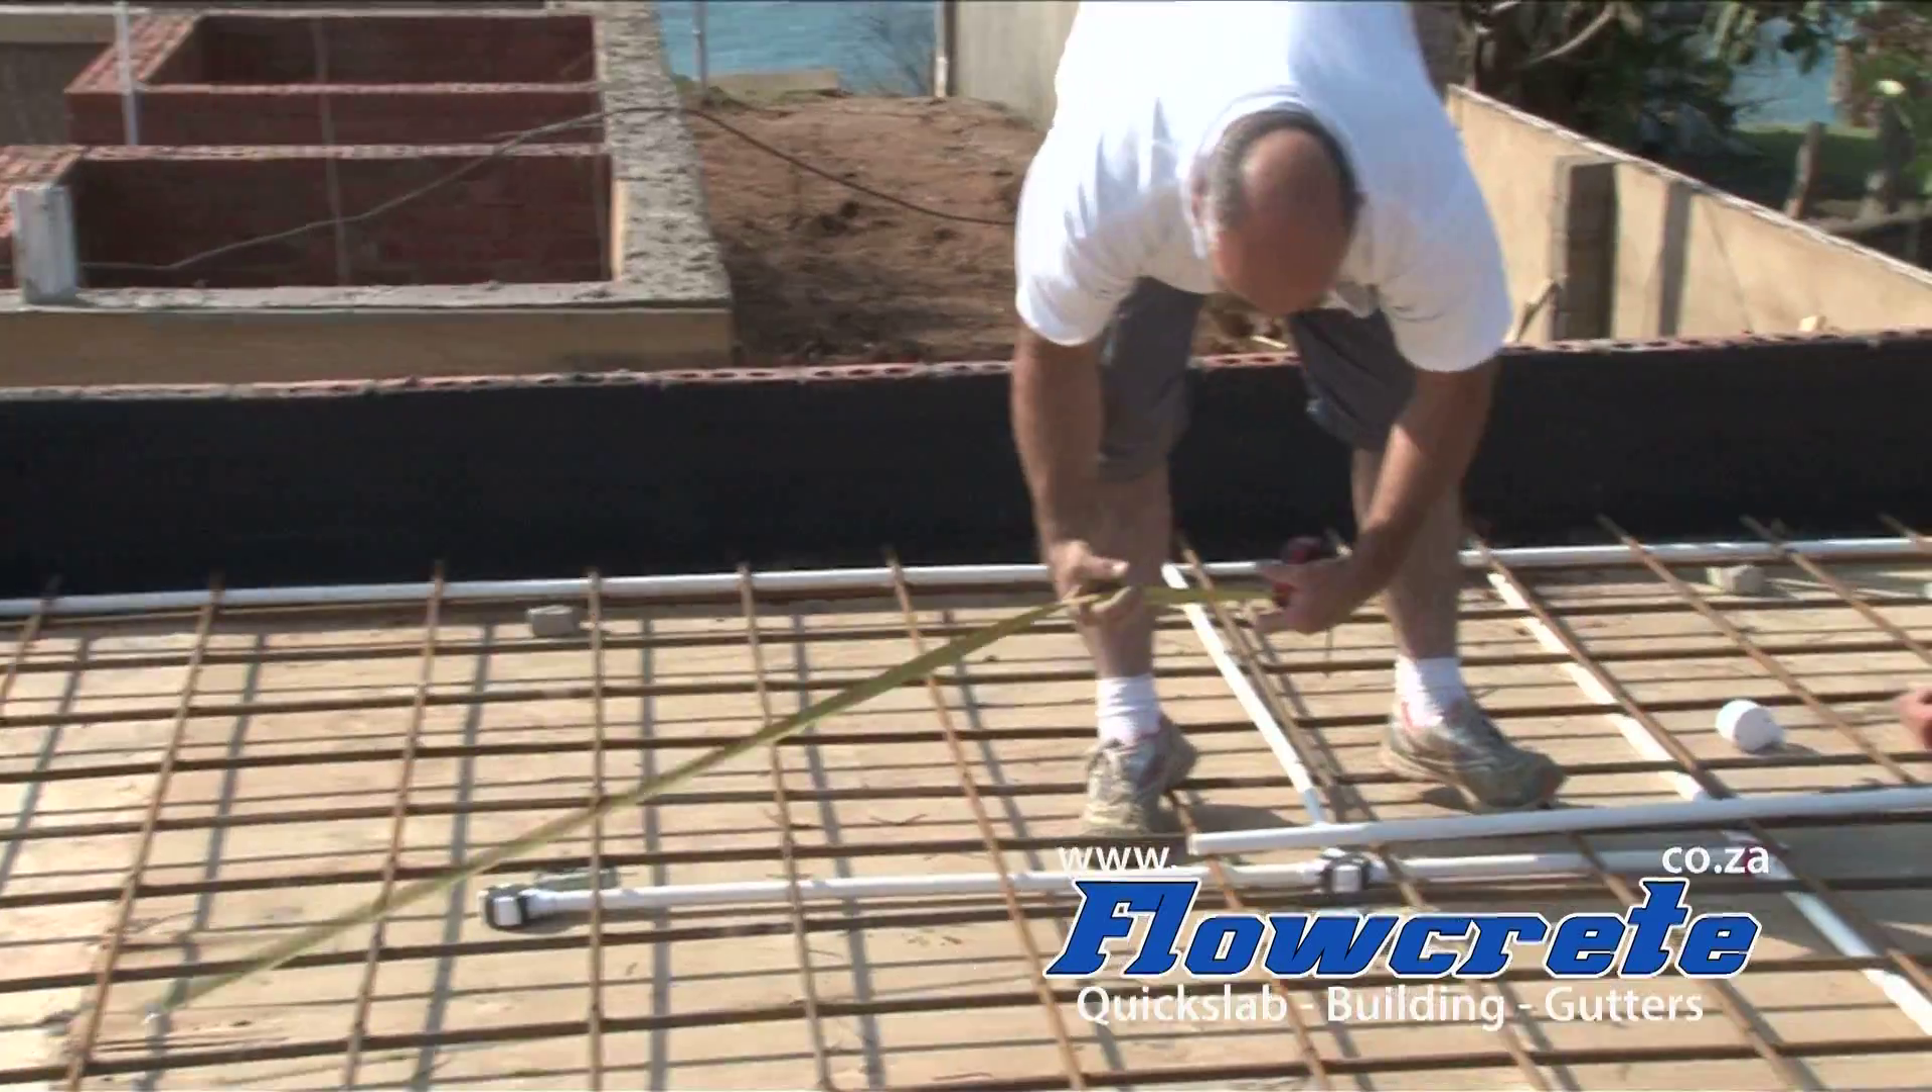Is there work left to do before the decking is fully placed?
No.